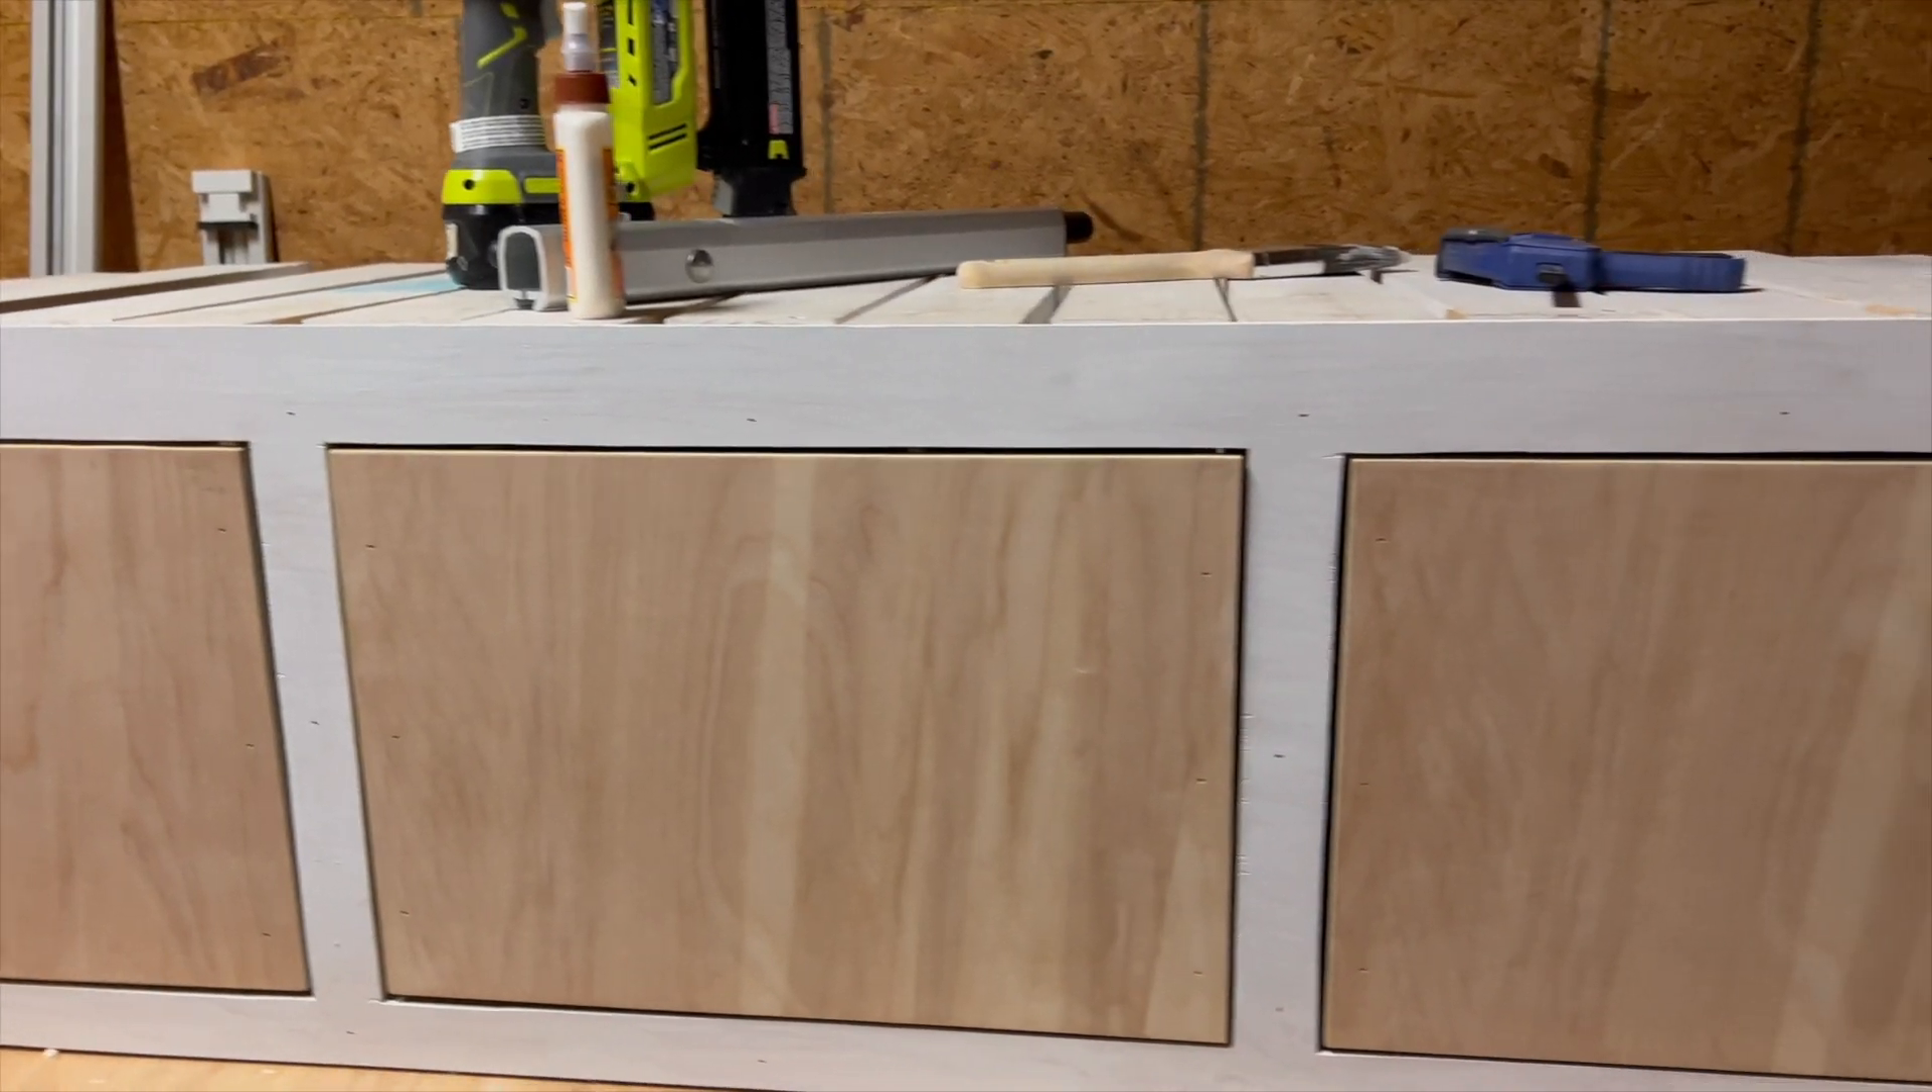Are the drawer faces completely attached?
Yes.